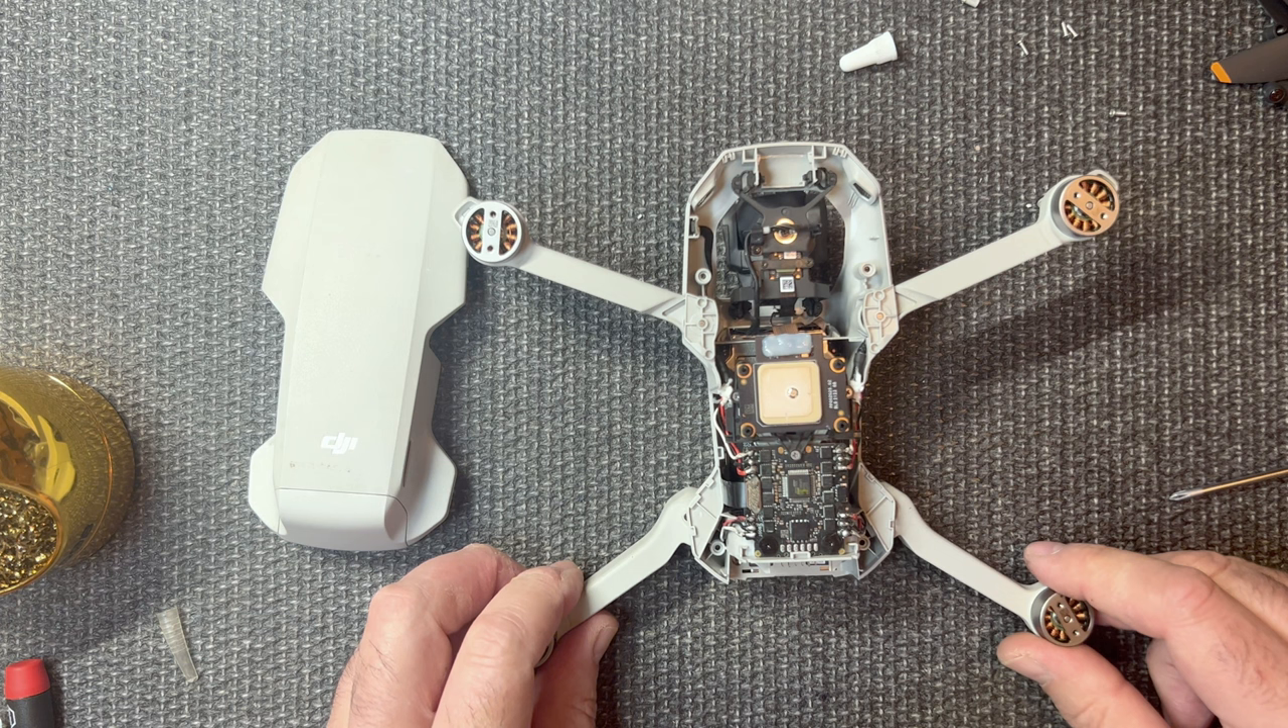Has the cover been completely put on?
No.